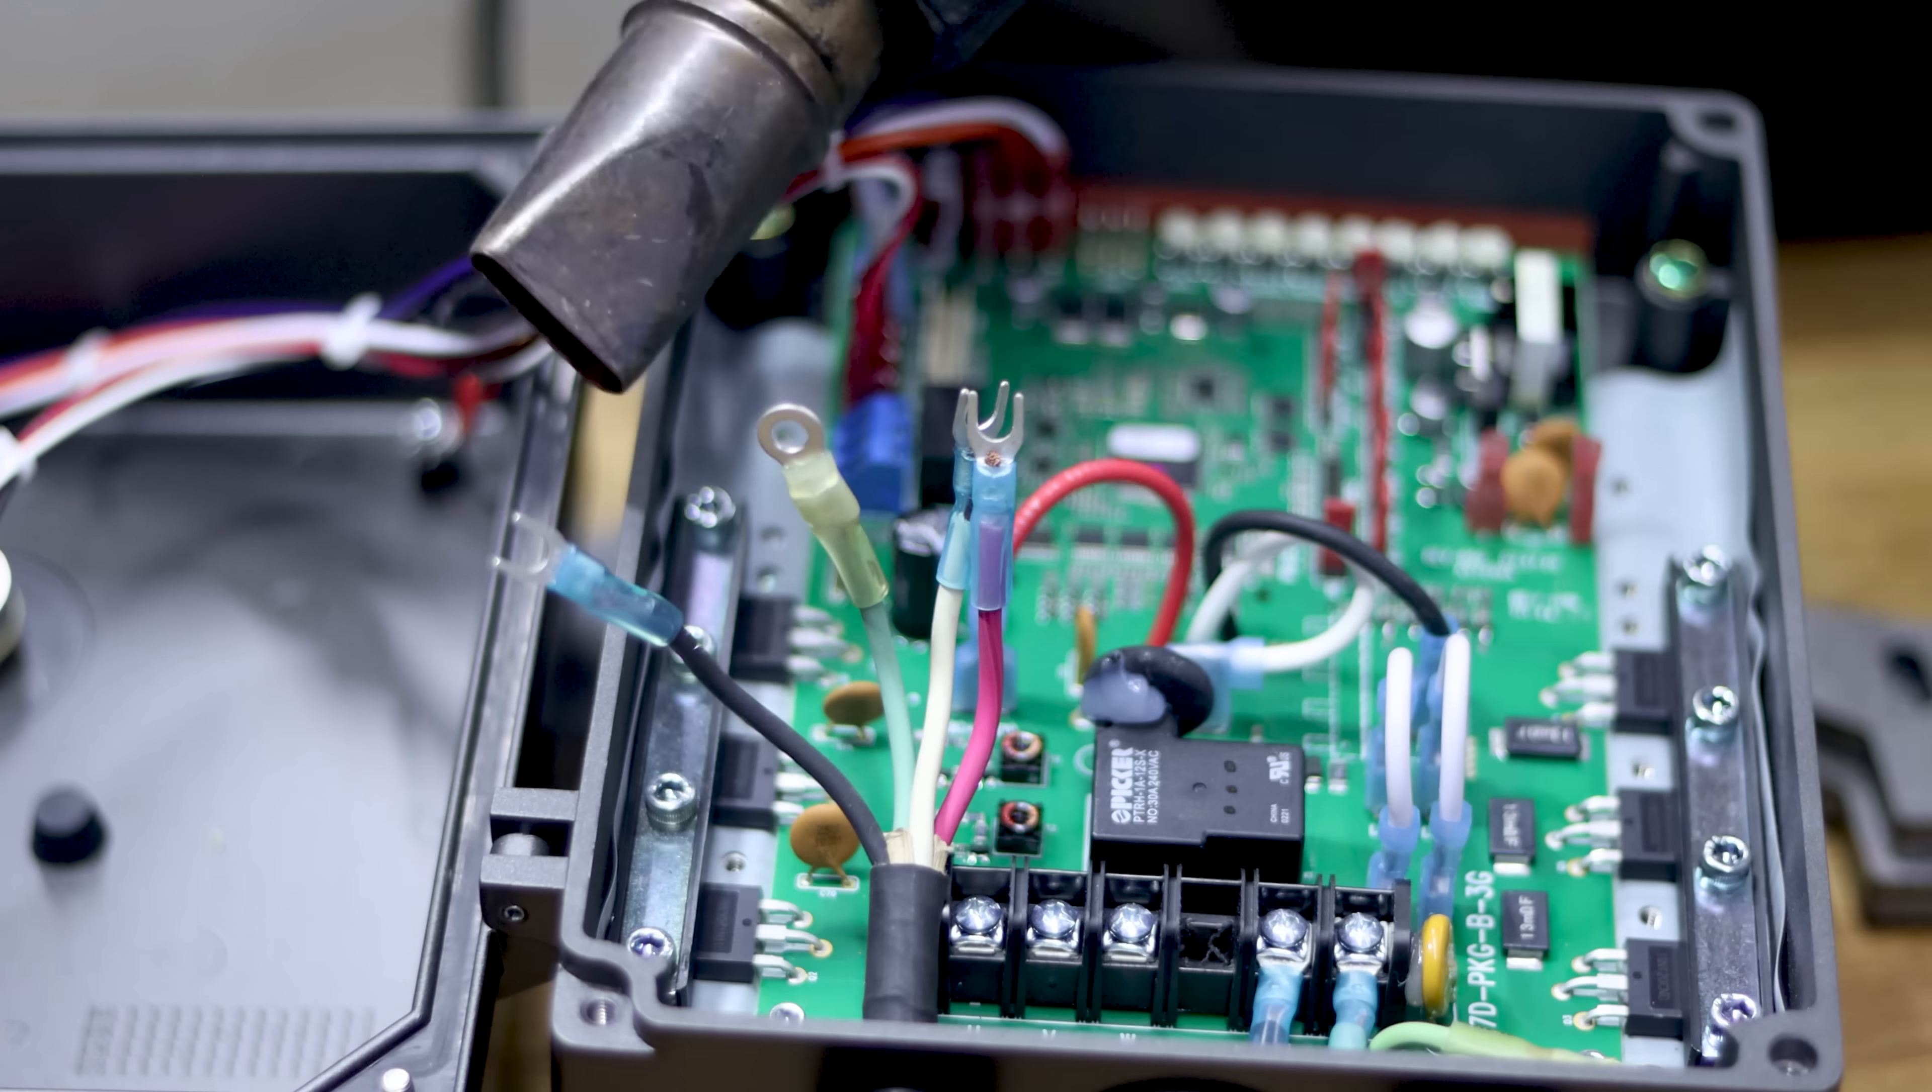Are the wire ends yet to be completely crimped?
No.